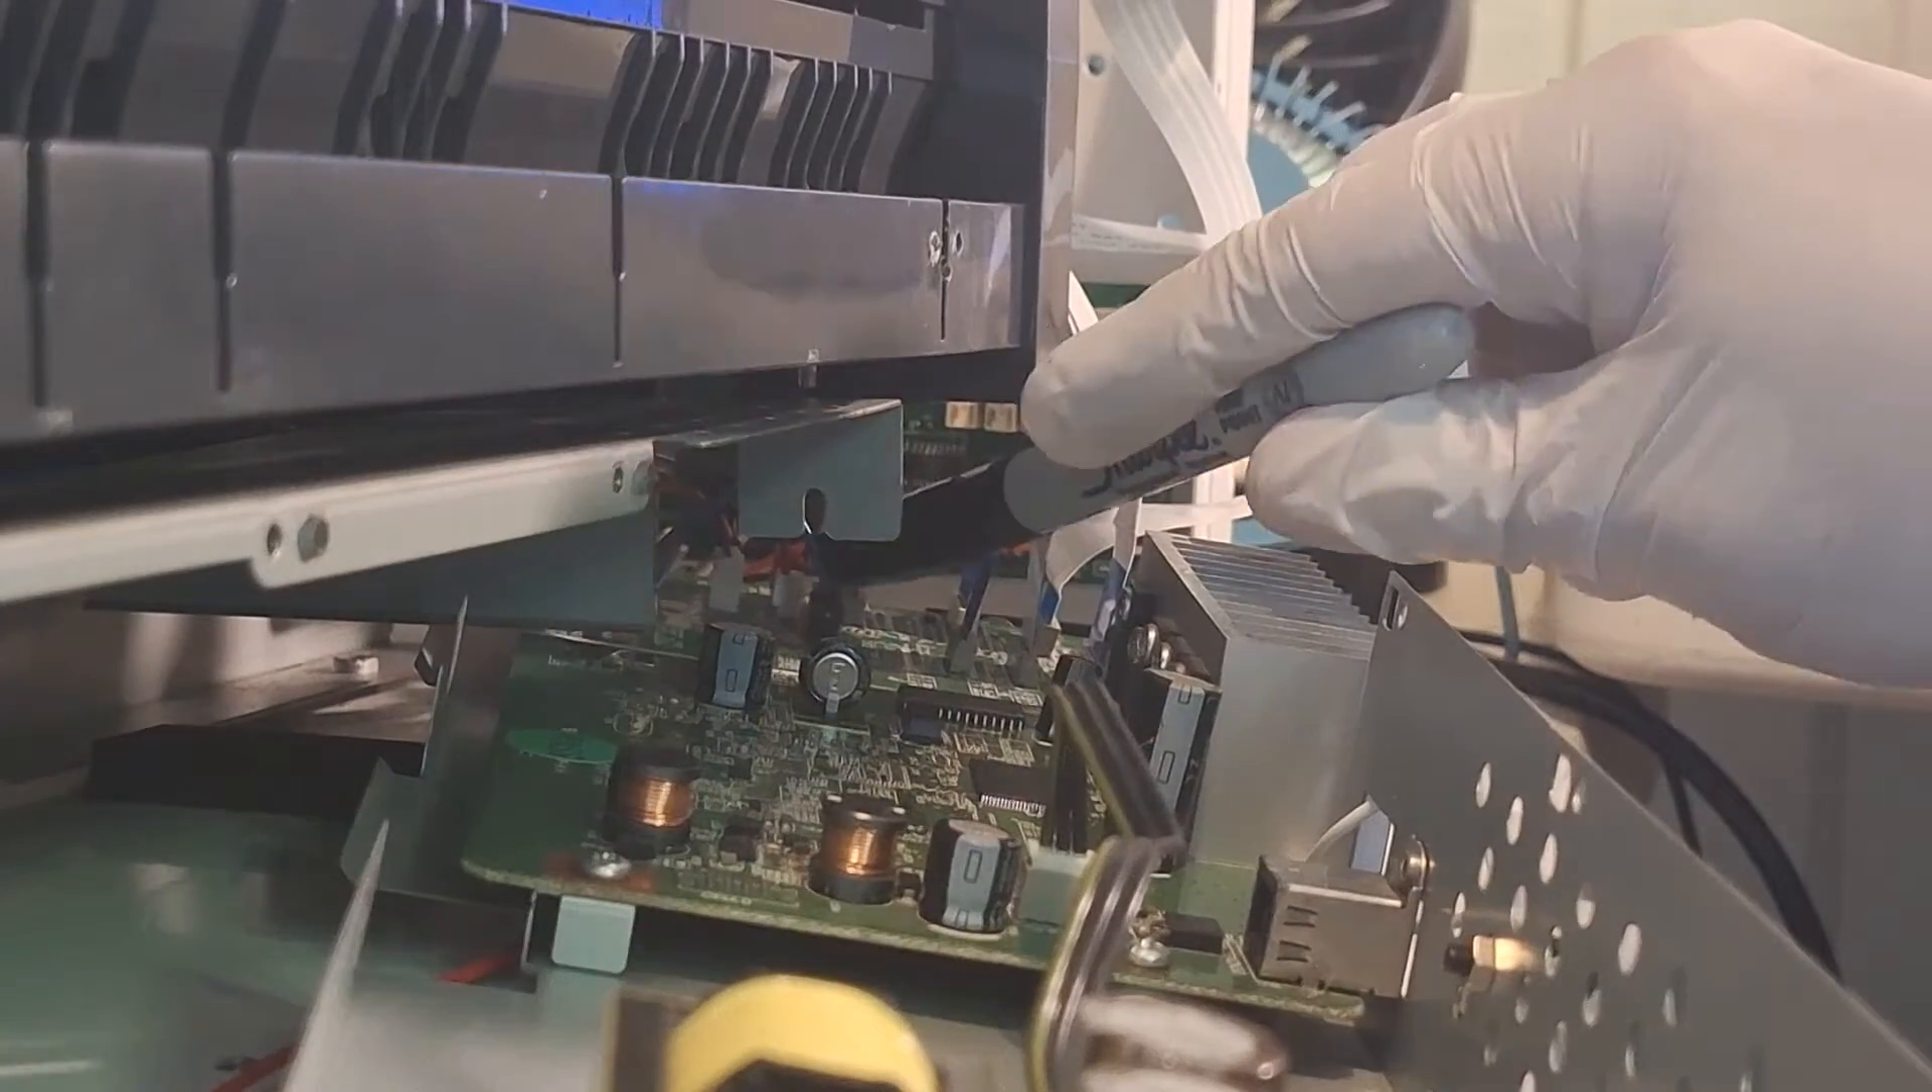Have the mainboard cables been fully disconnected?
No.